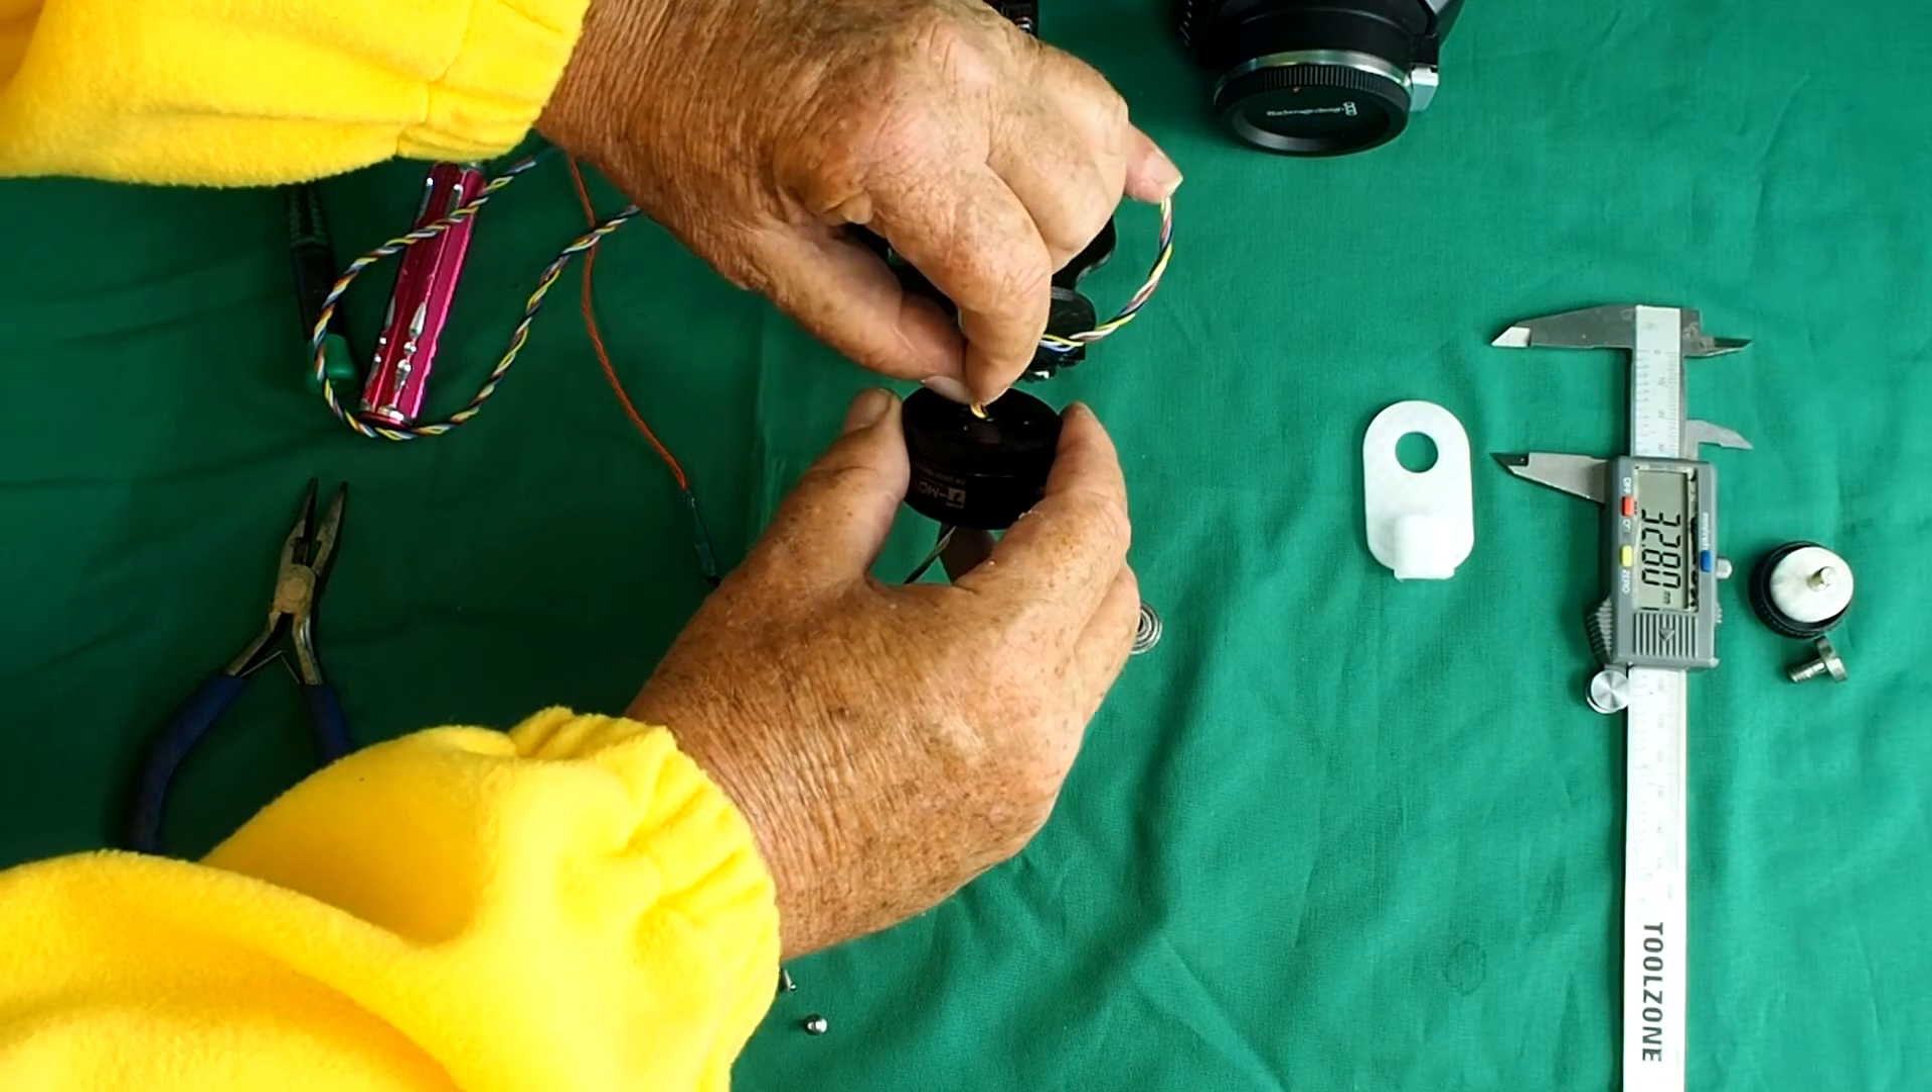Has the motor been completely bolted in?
No.